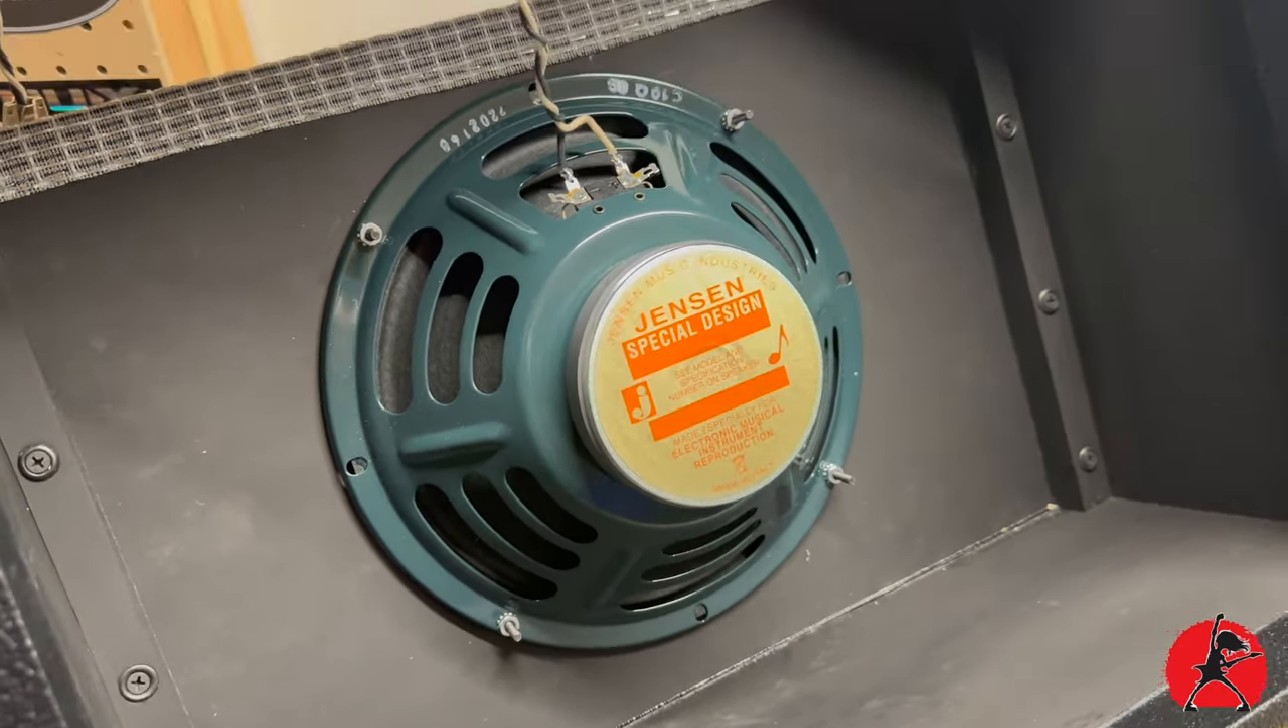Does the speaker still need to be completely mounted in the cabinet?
No.